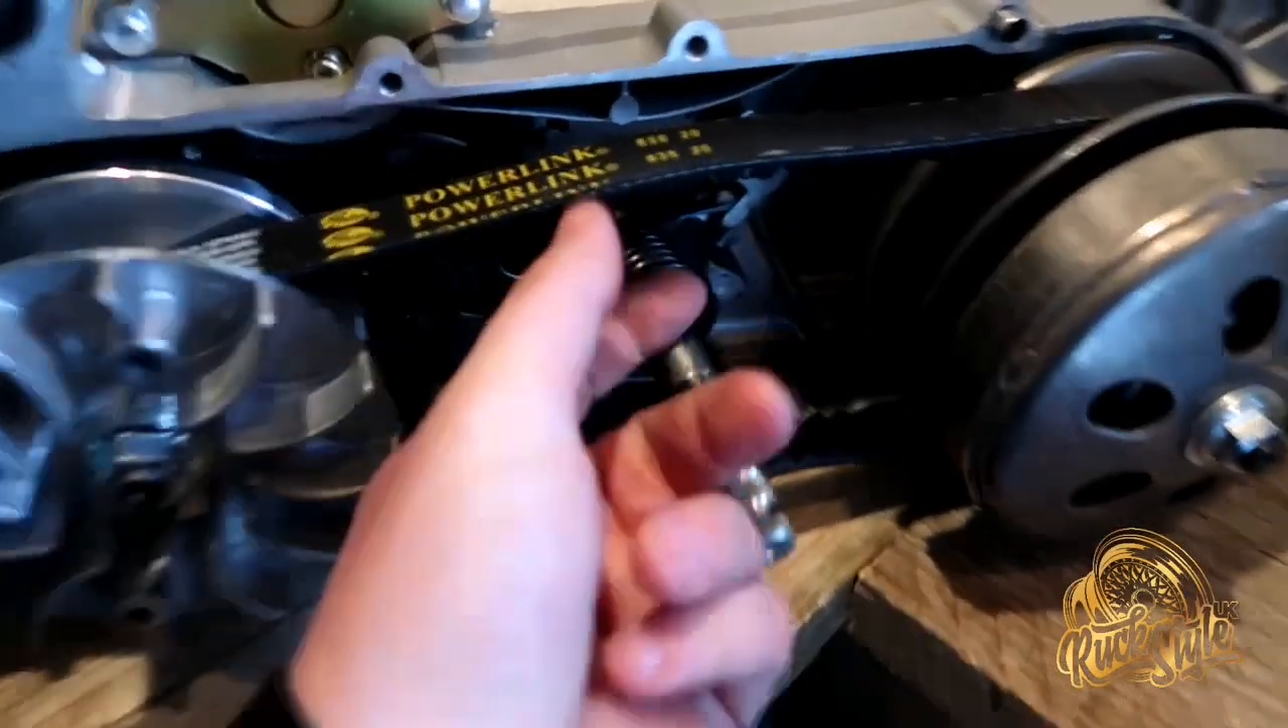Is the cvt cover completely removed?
Yes.